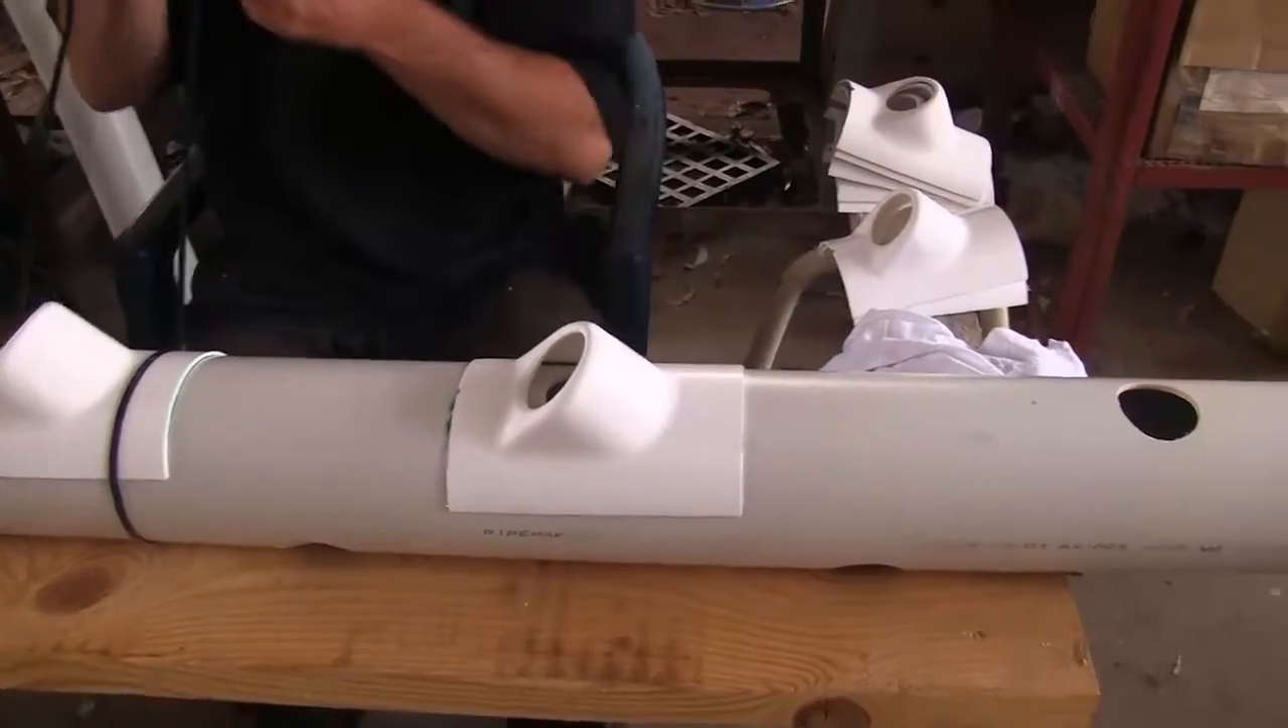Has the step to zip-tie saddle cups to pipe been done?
No.